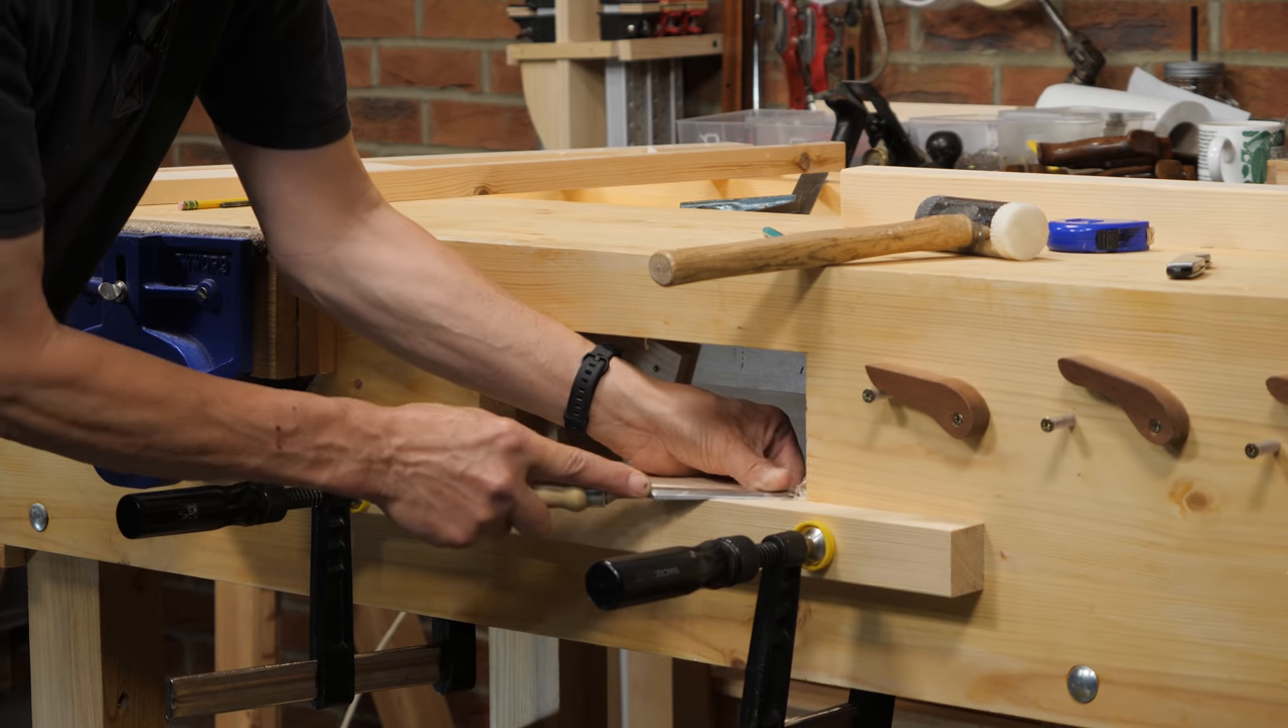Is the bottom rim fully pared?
No.